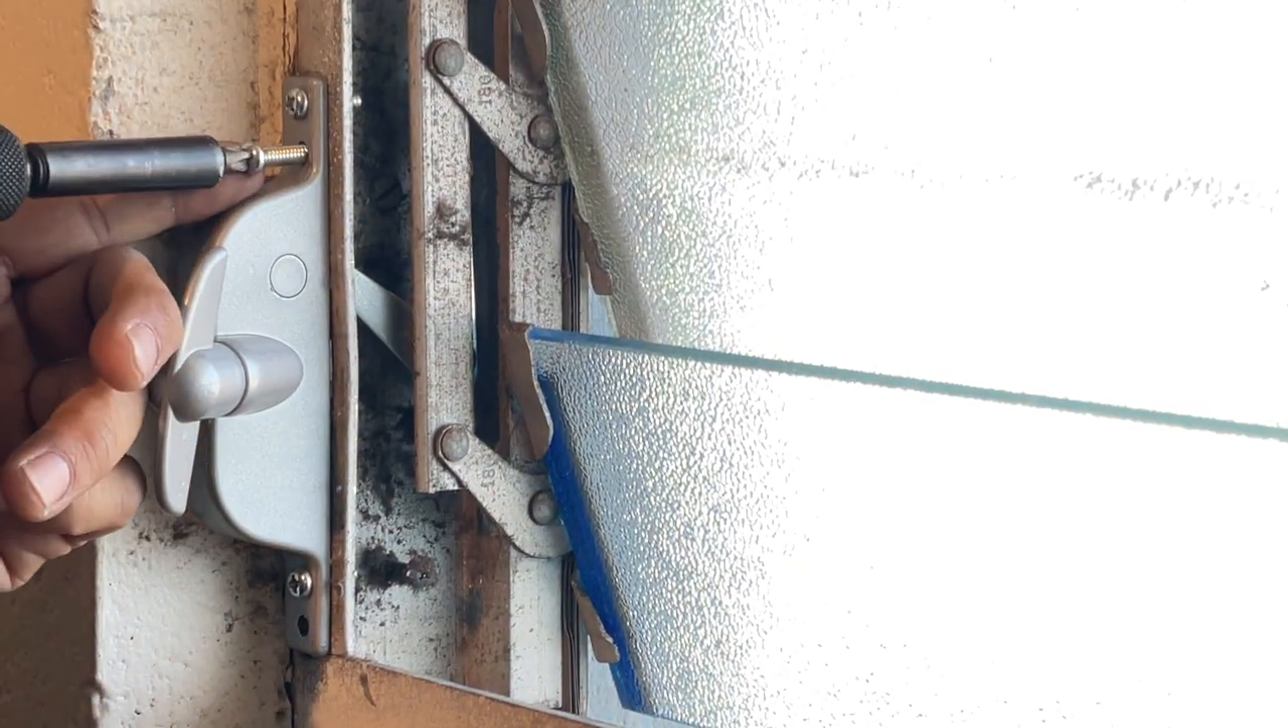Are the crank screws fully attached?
No.